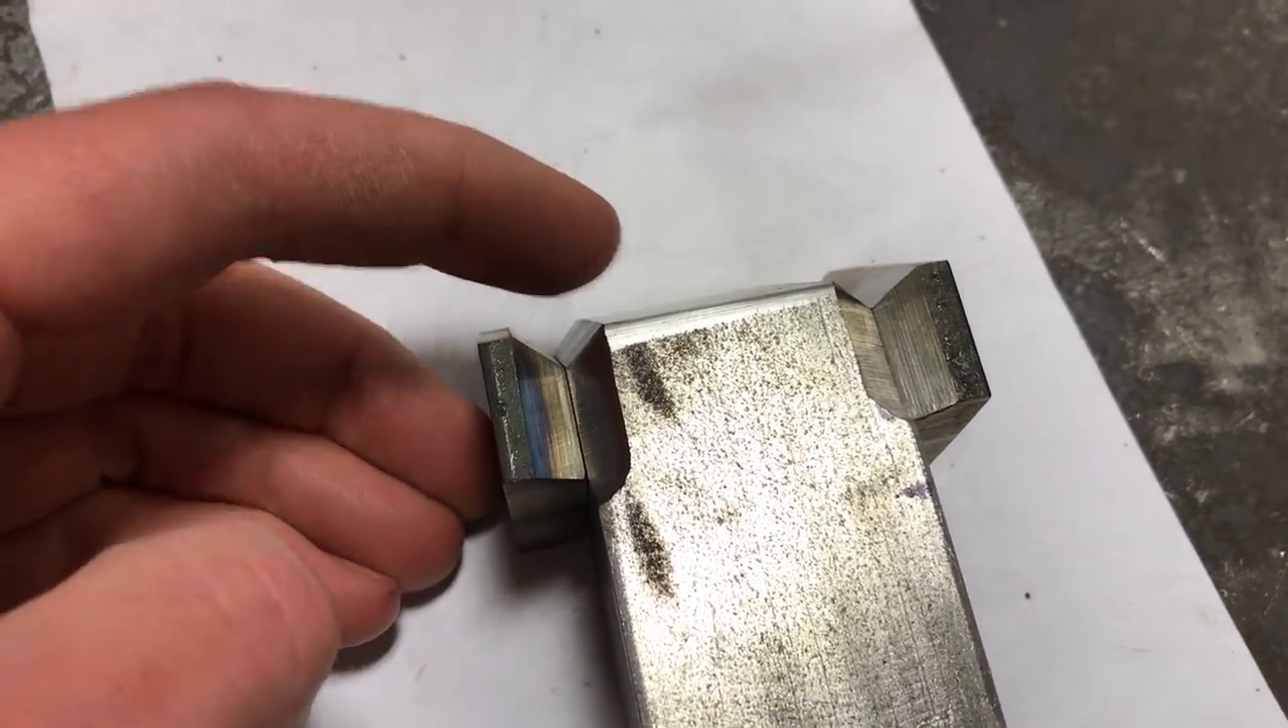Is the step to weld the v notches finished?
No.